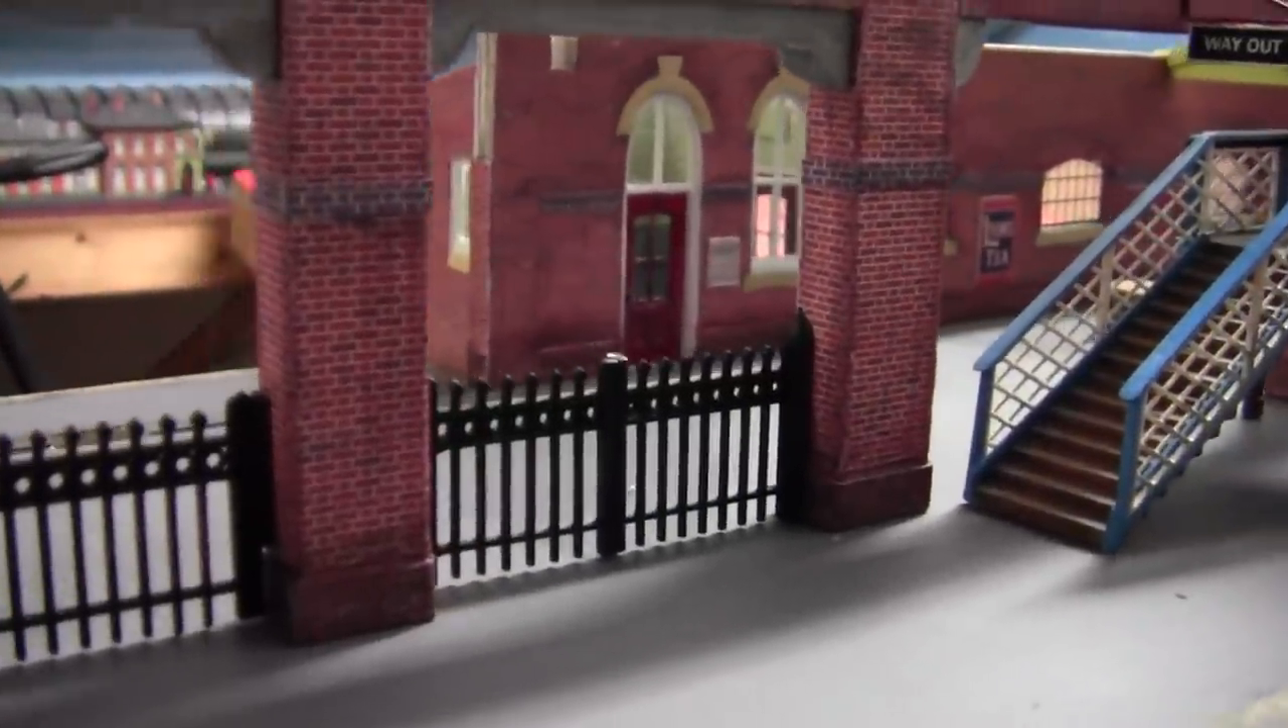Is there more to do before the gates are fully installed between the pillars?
No.